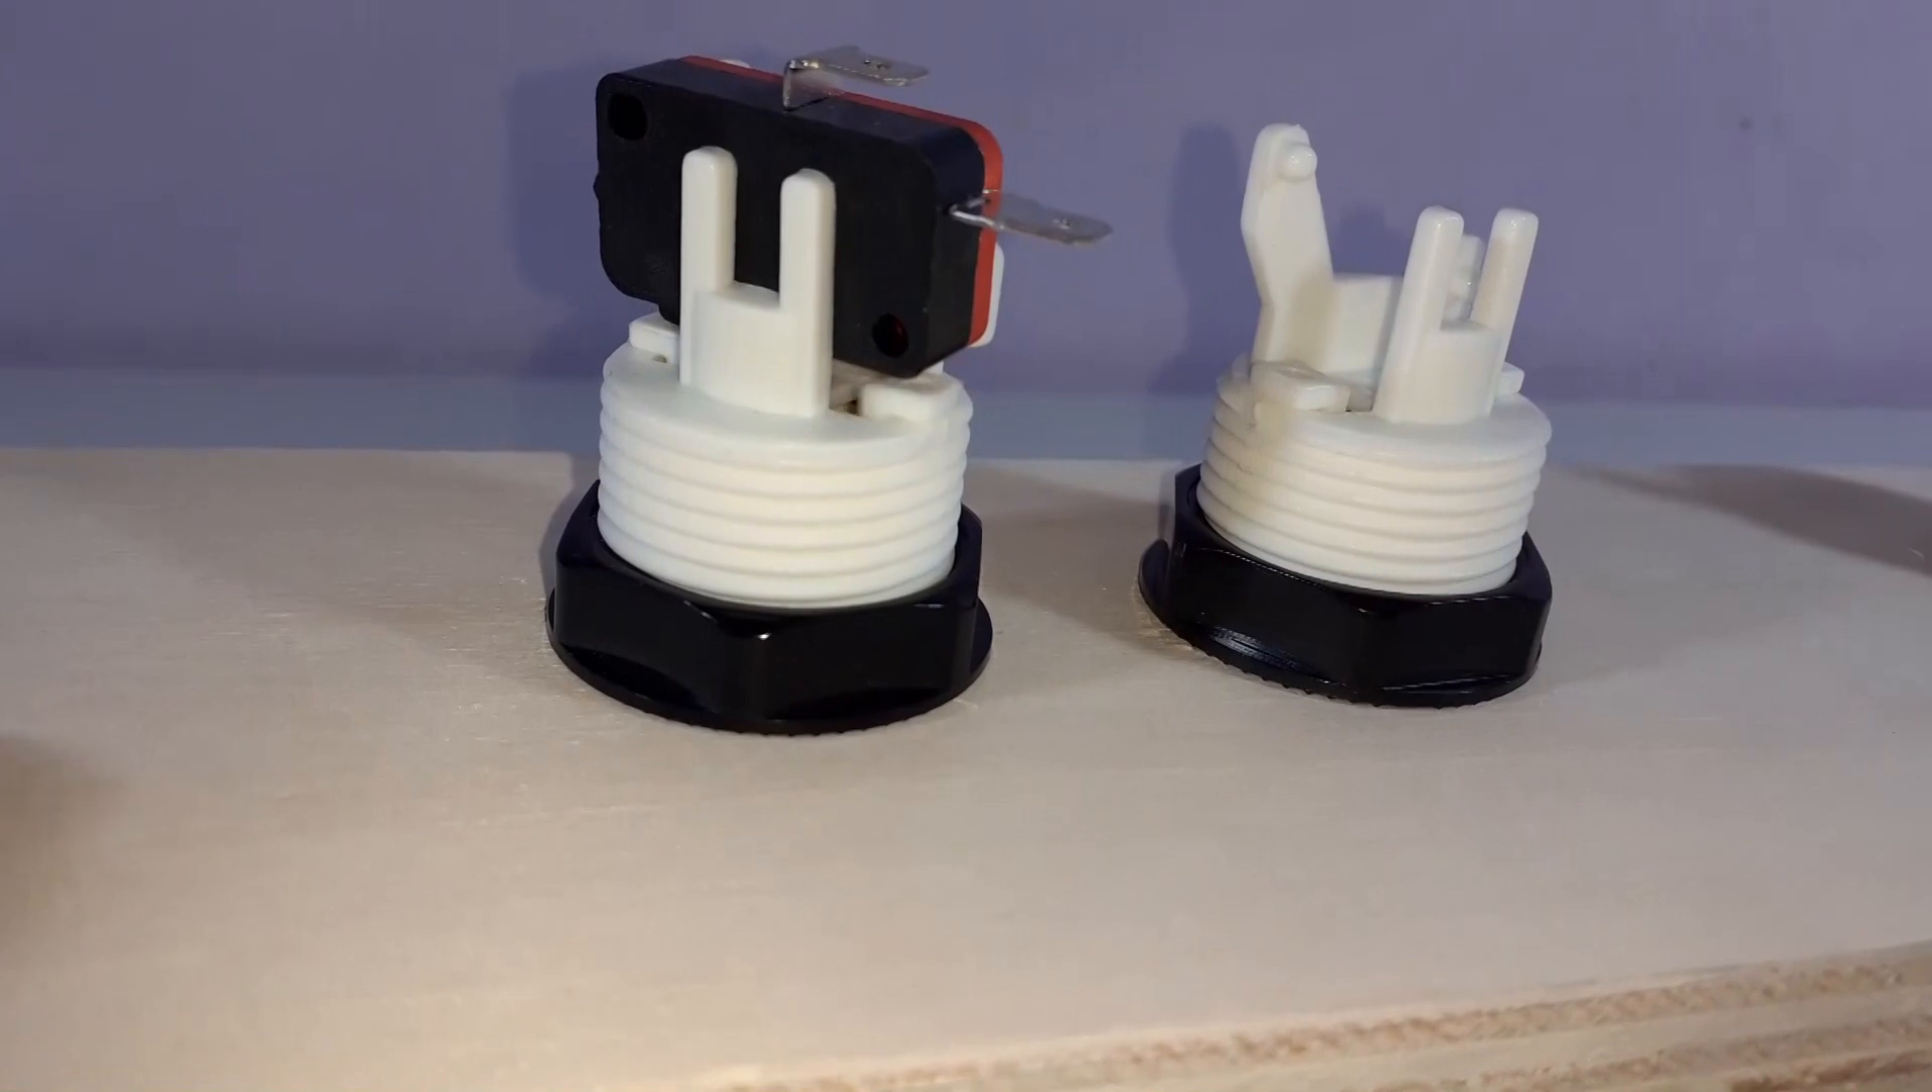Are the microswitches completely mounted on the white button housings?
No.